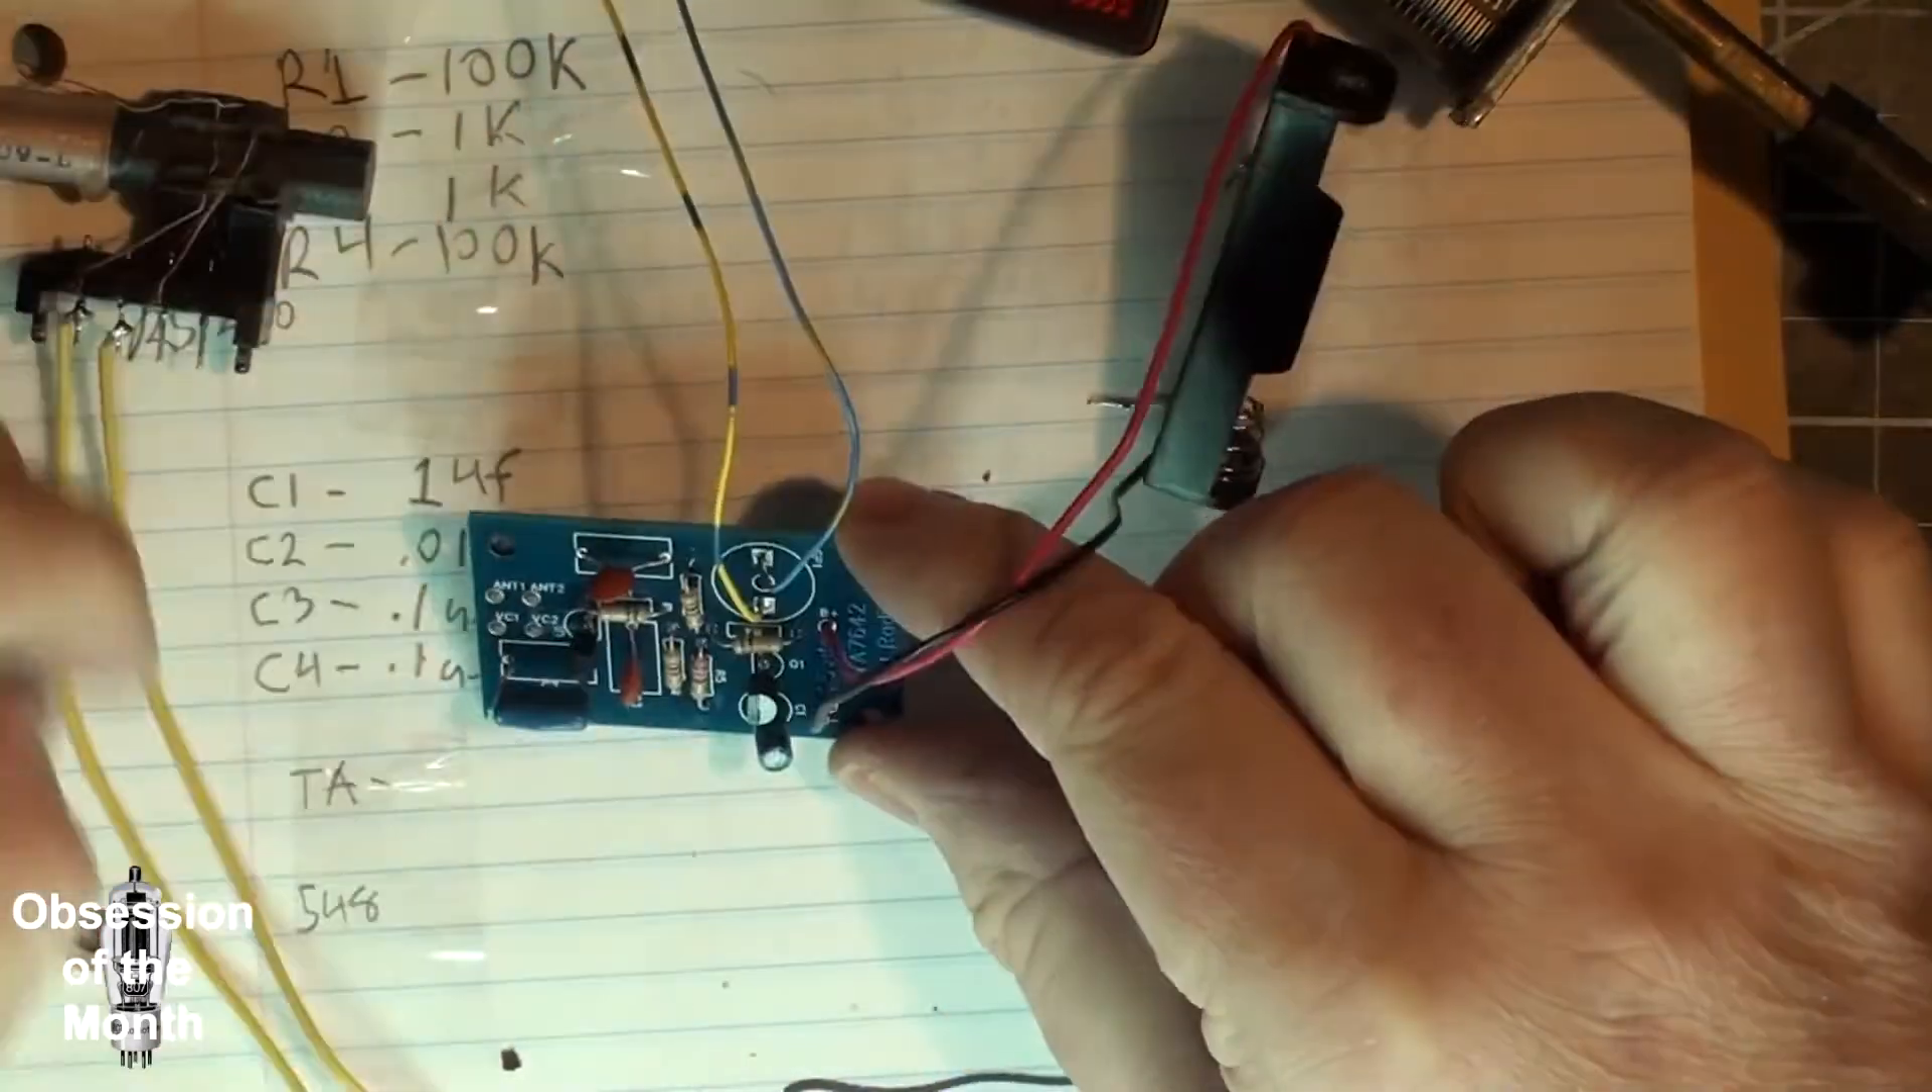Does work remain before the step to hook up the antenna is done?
Yes.